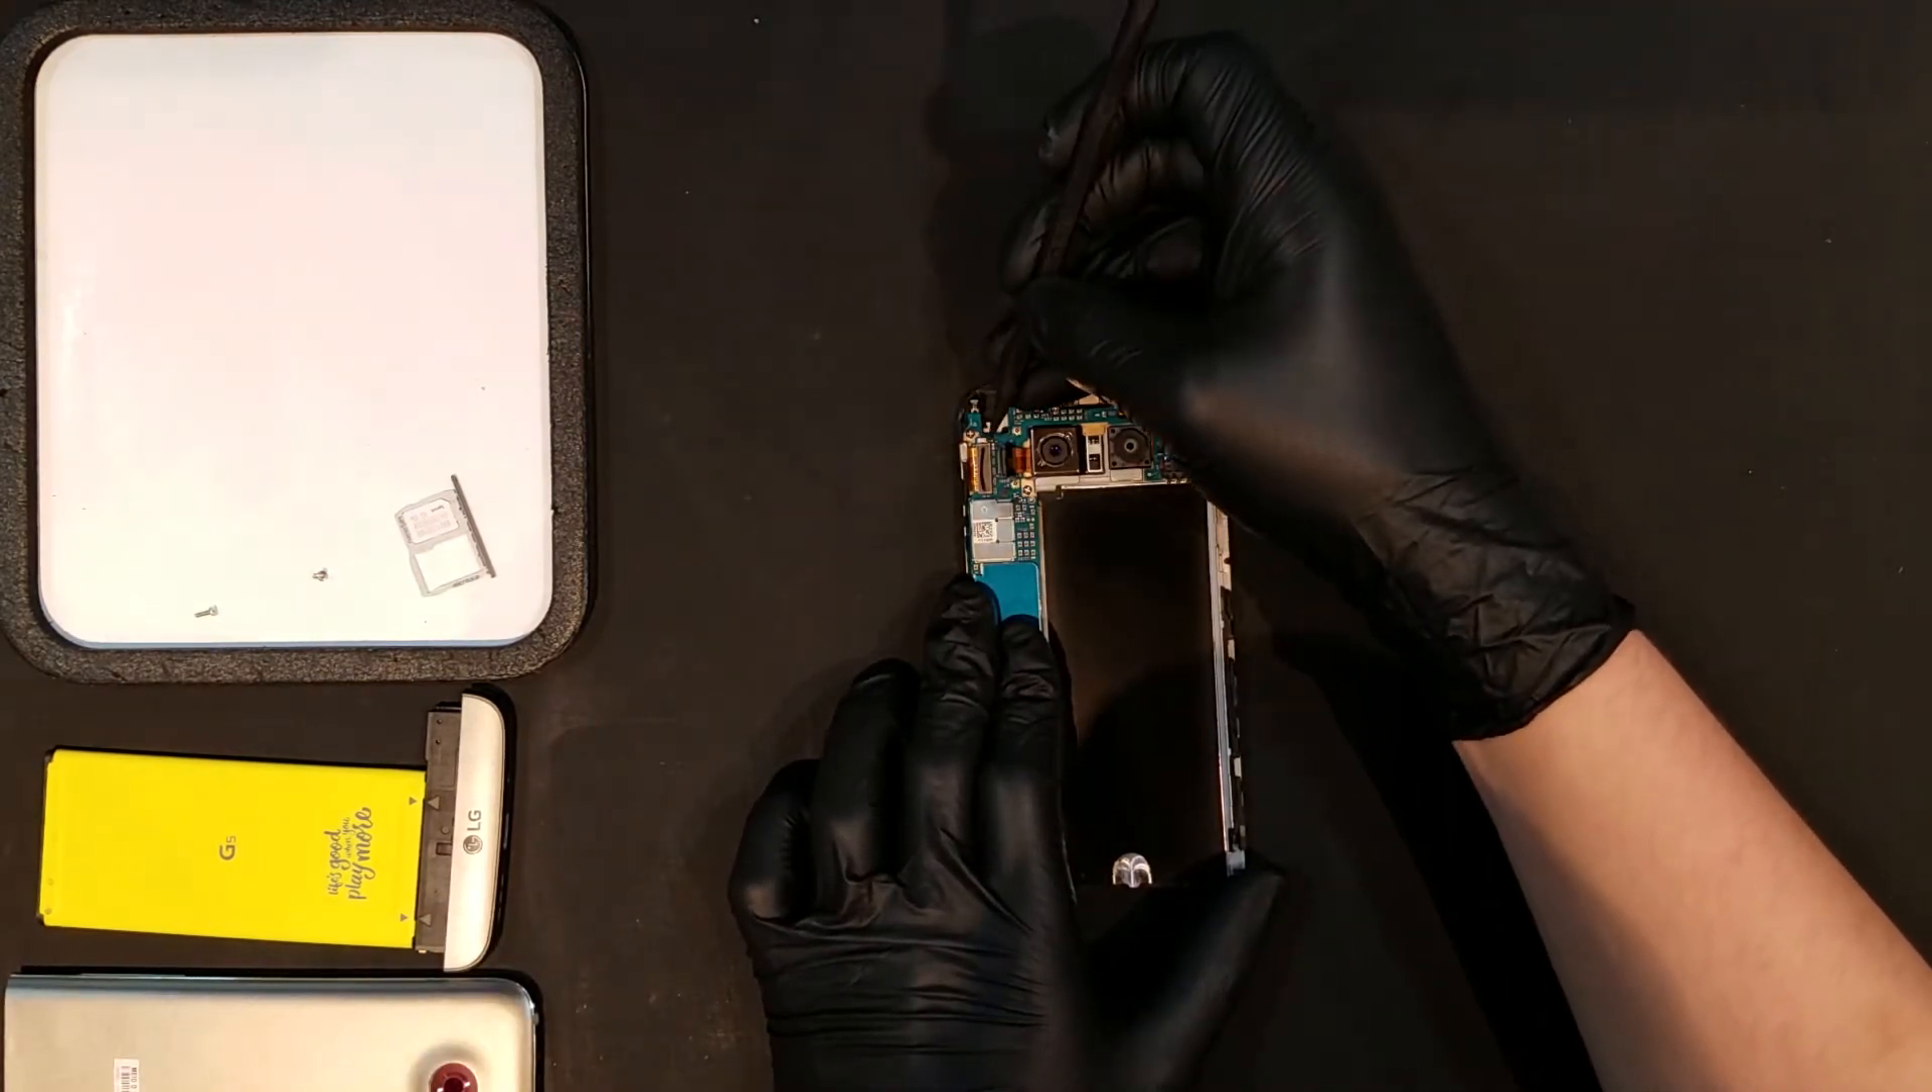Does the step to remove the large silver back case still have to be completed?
No.